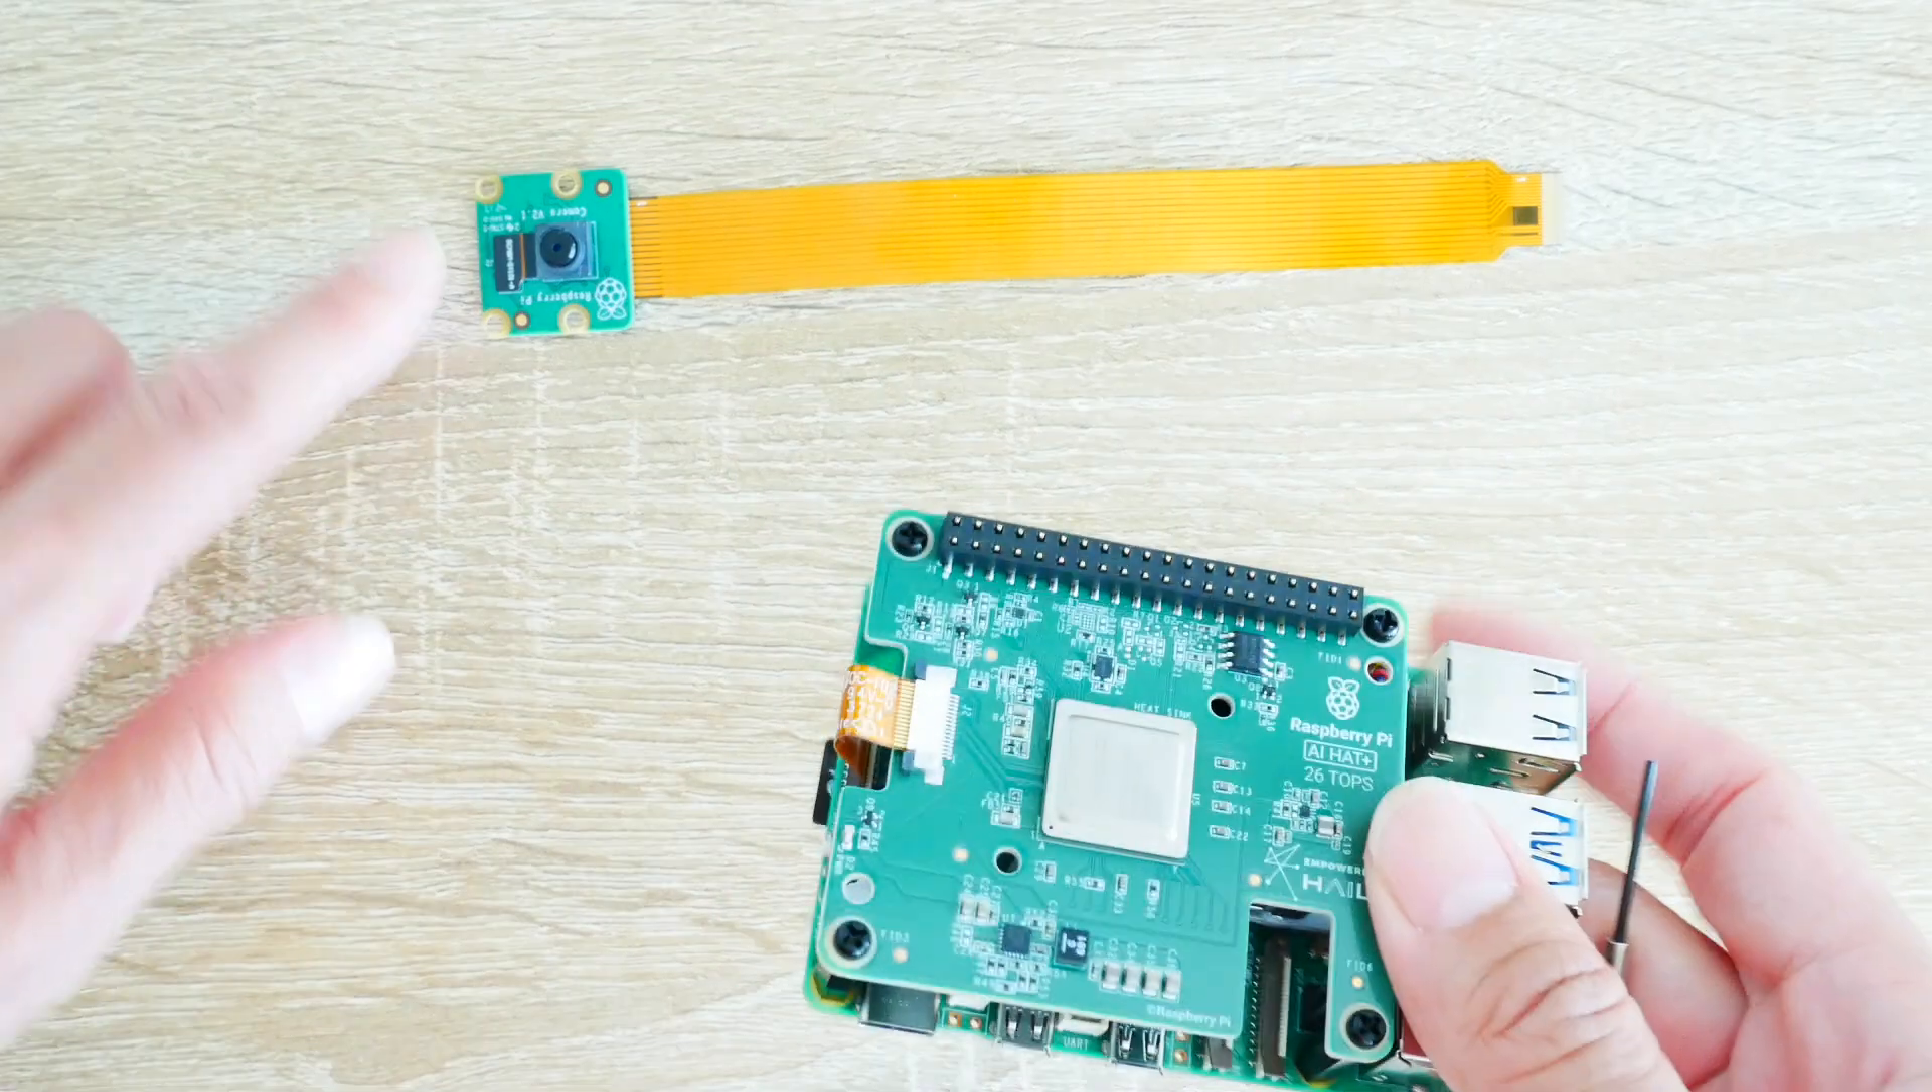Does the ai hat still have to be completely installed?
No.